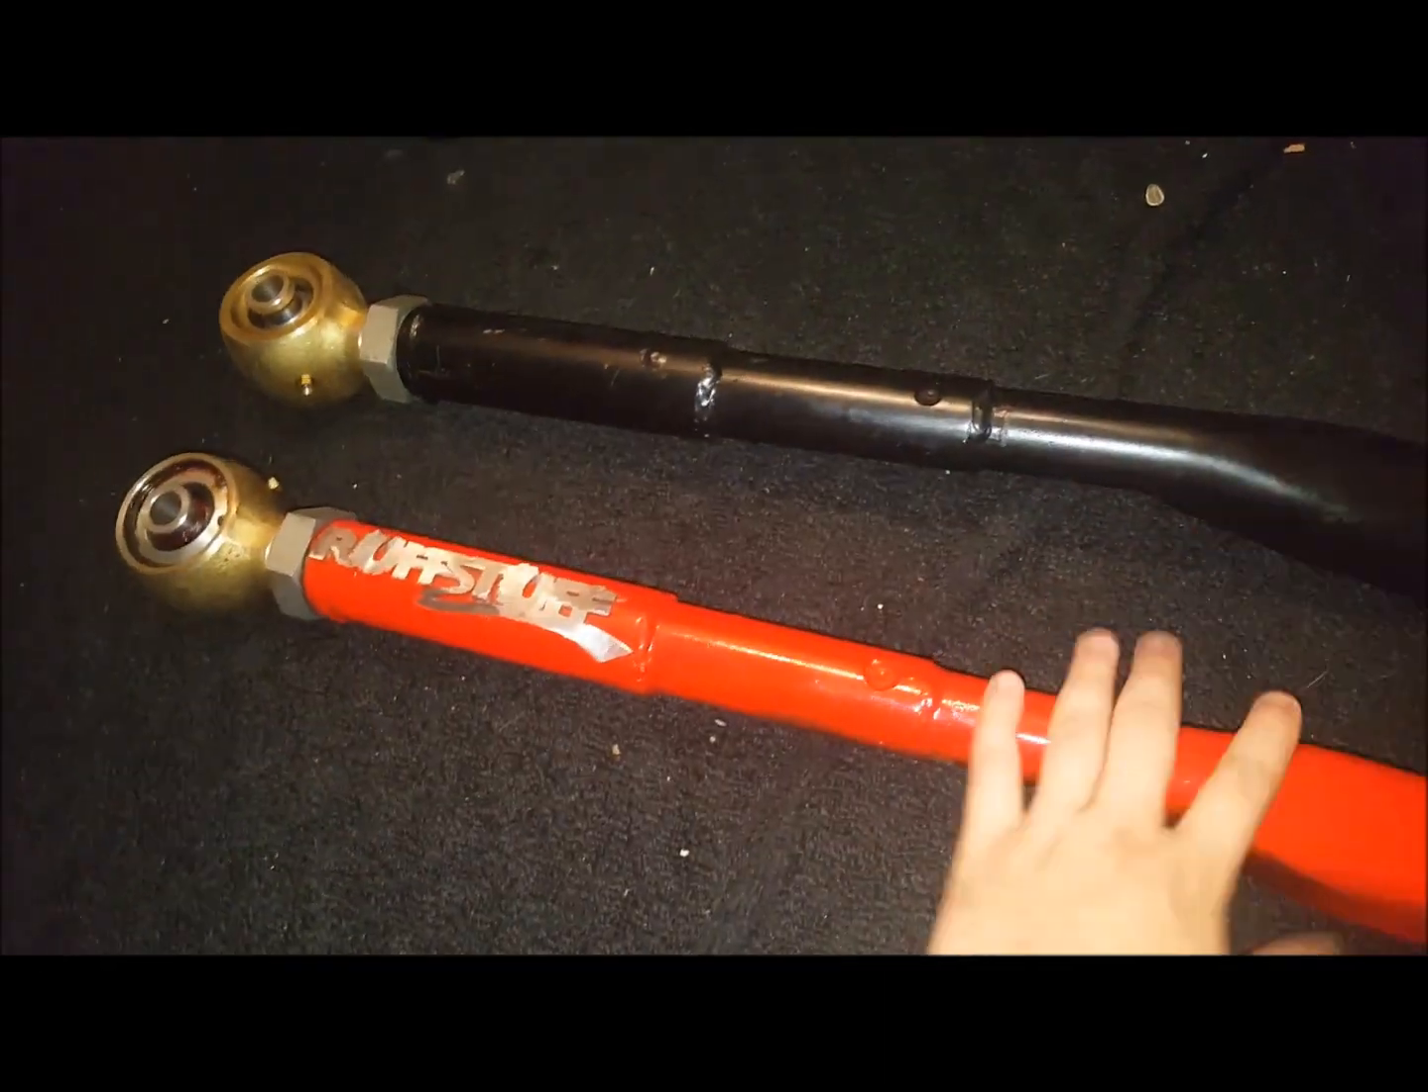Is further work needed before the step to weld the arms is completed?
No.